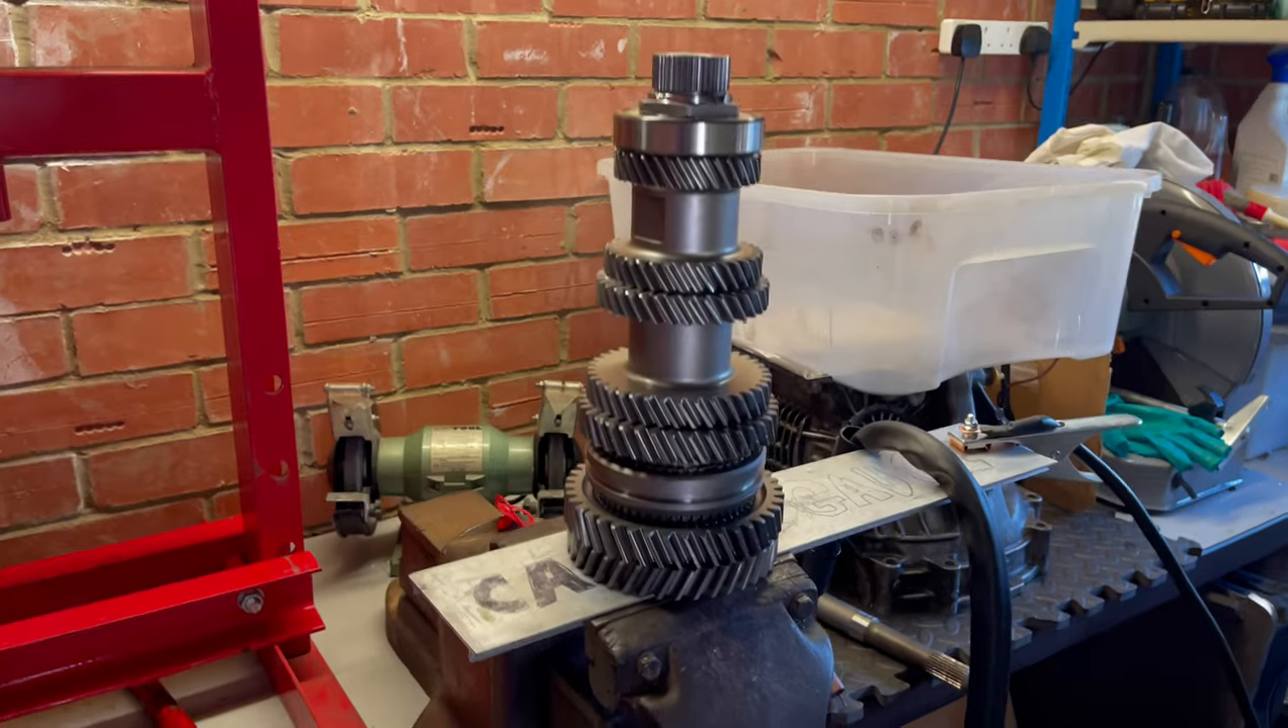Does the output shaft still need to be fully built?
No.